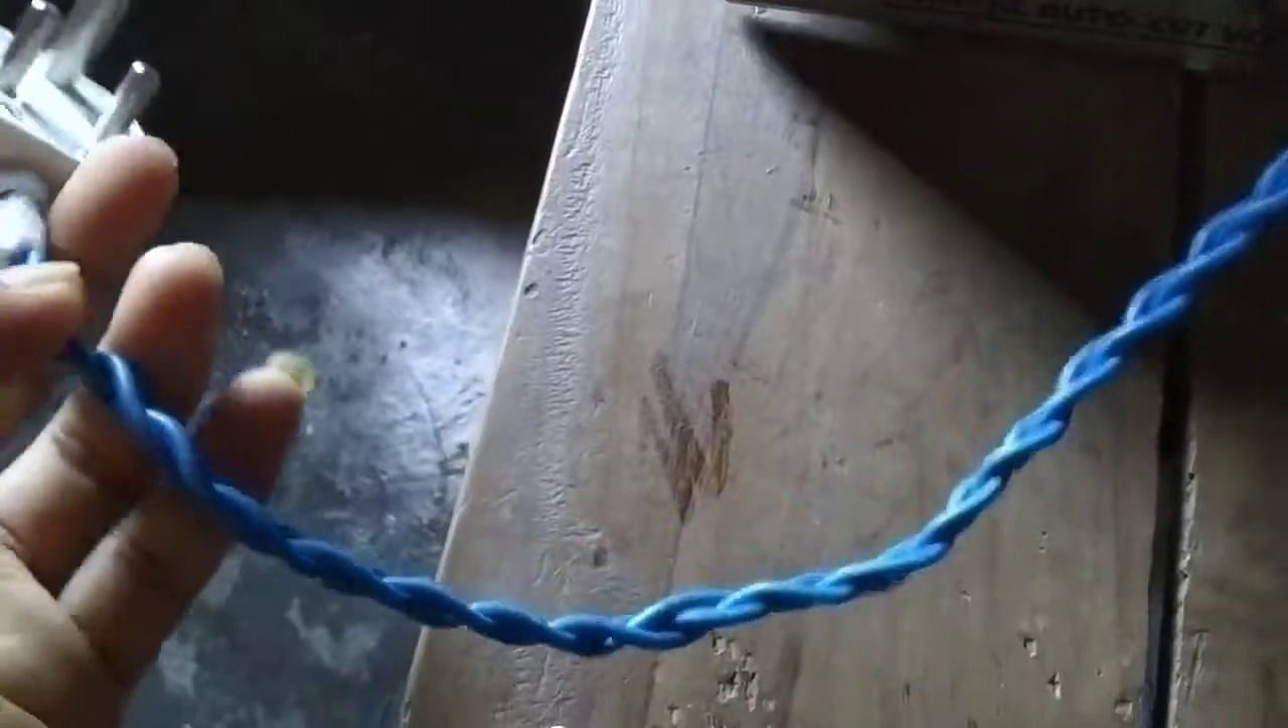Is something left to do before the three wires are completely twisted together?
No.